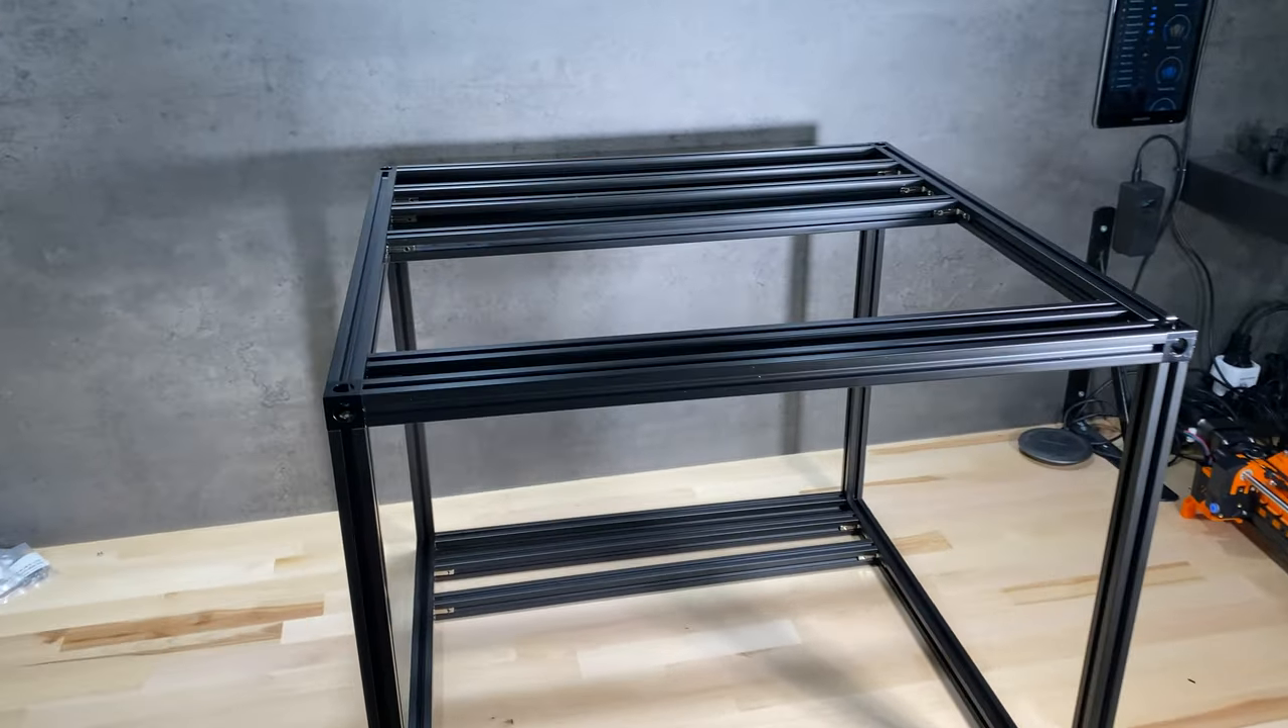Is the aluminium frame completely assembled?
Yes.